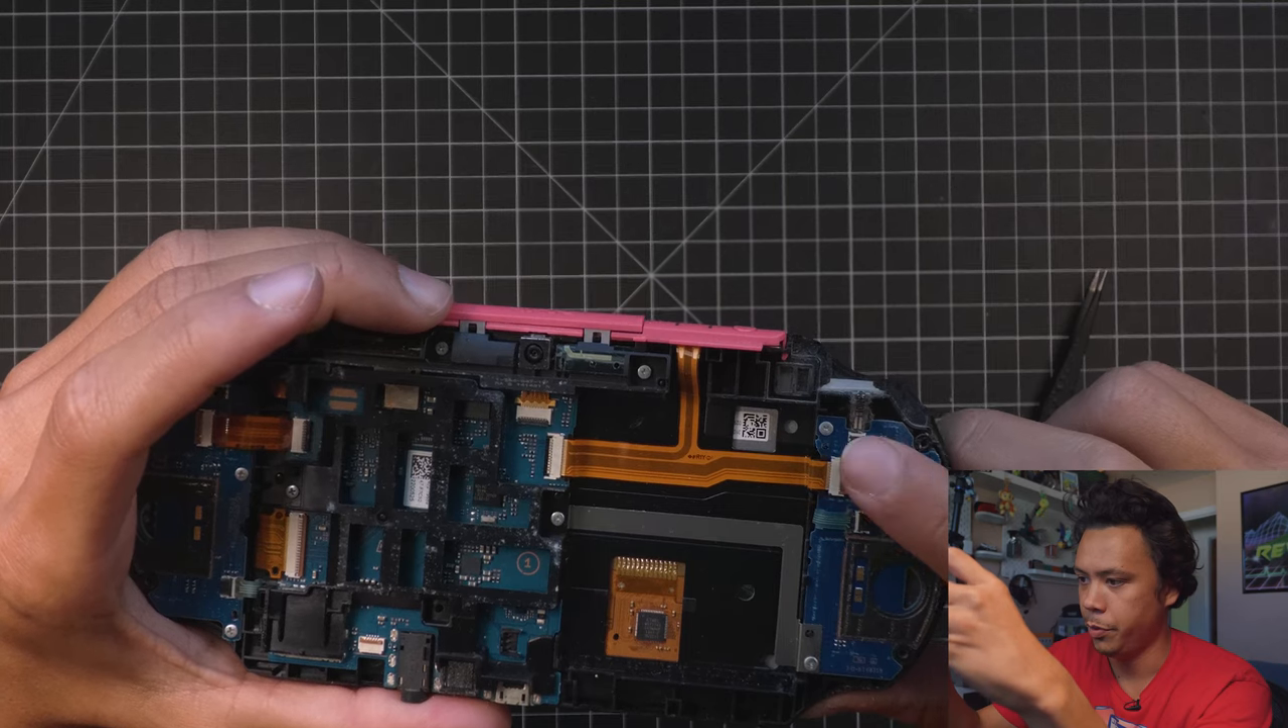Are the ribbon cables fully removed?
No.